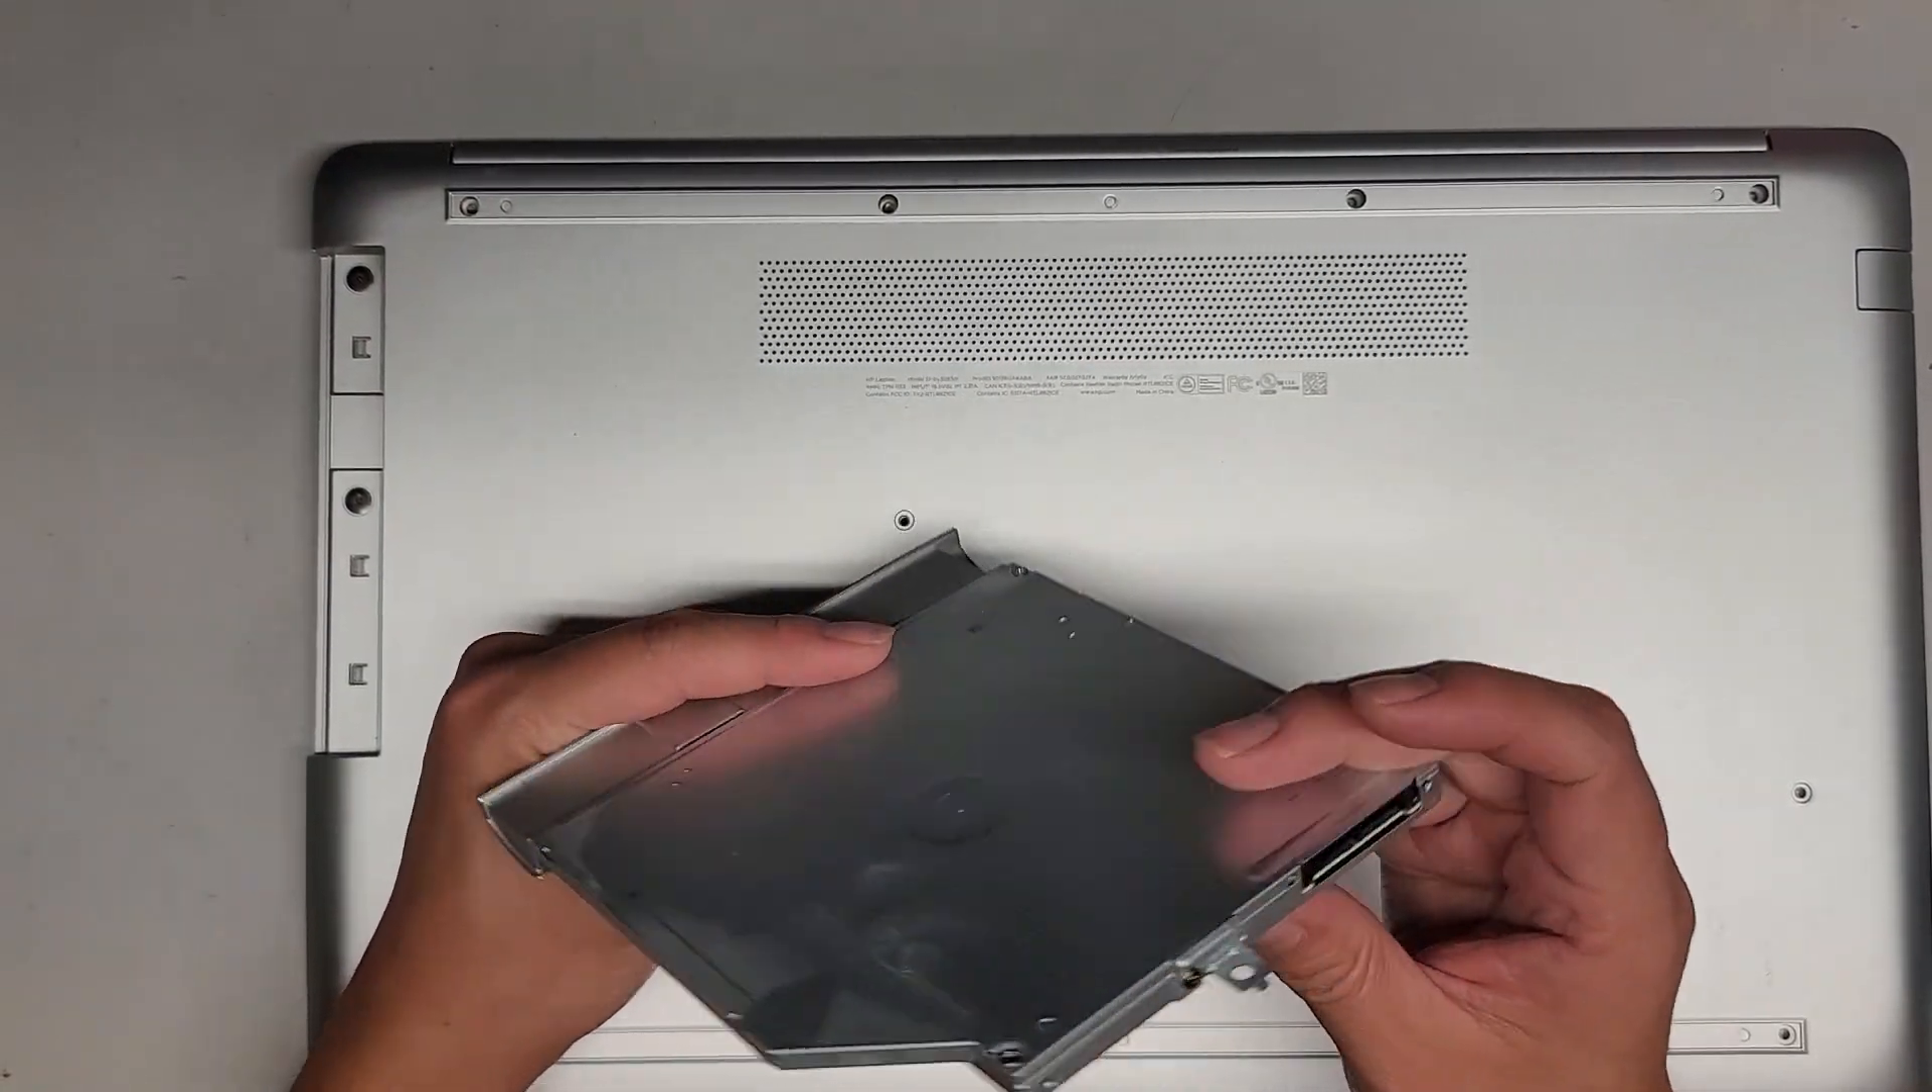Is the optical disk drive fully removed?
Yes.